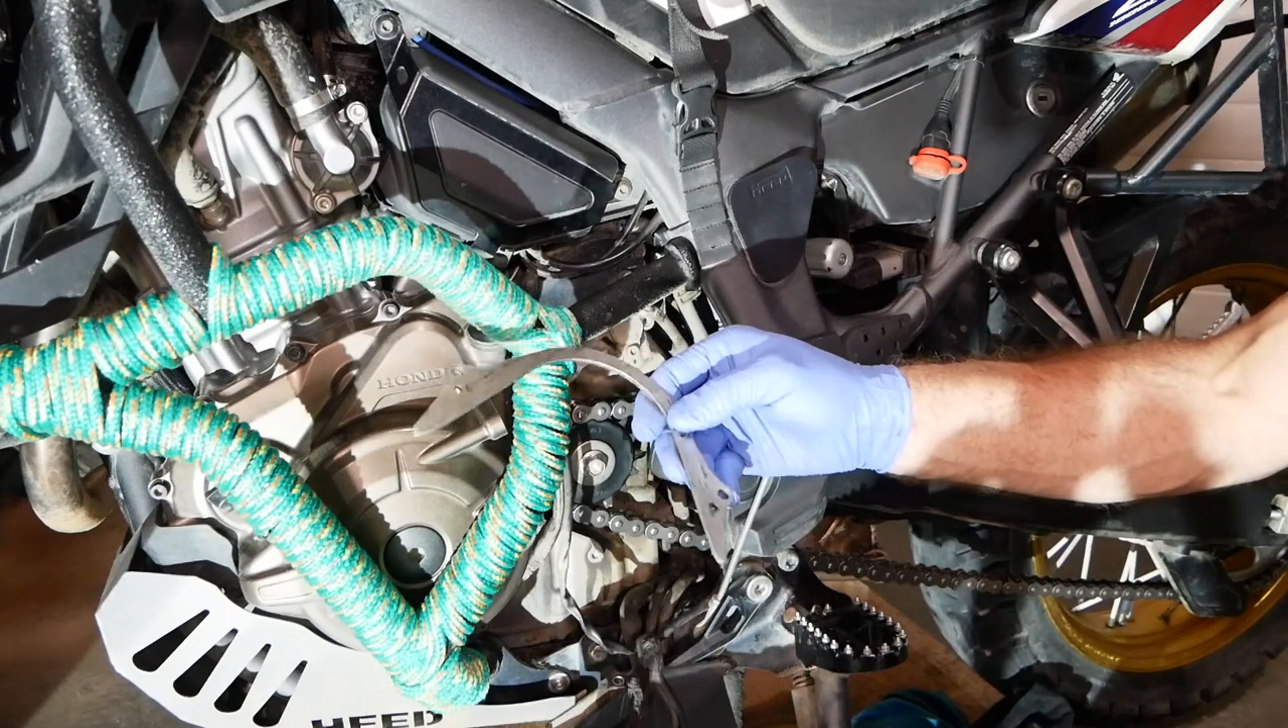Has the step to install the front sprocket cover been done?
No.